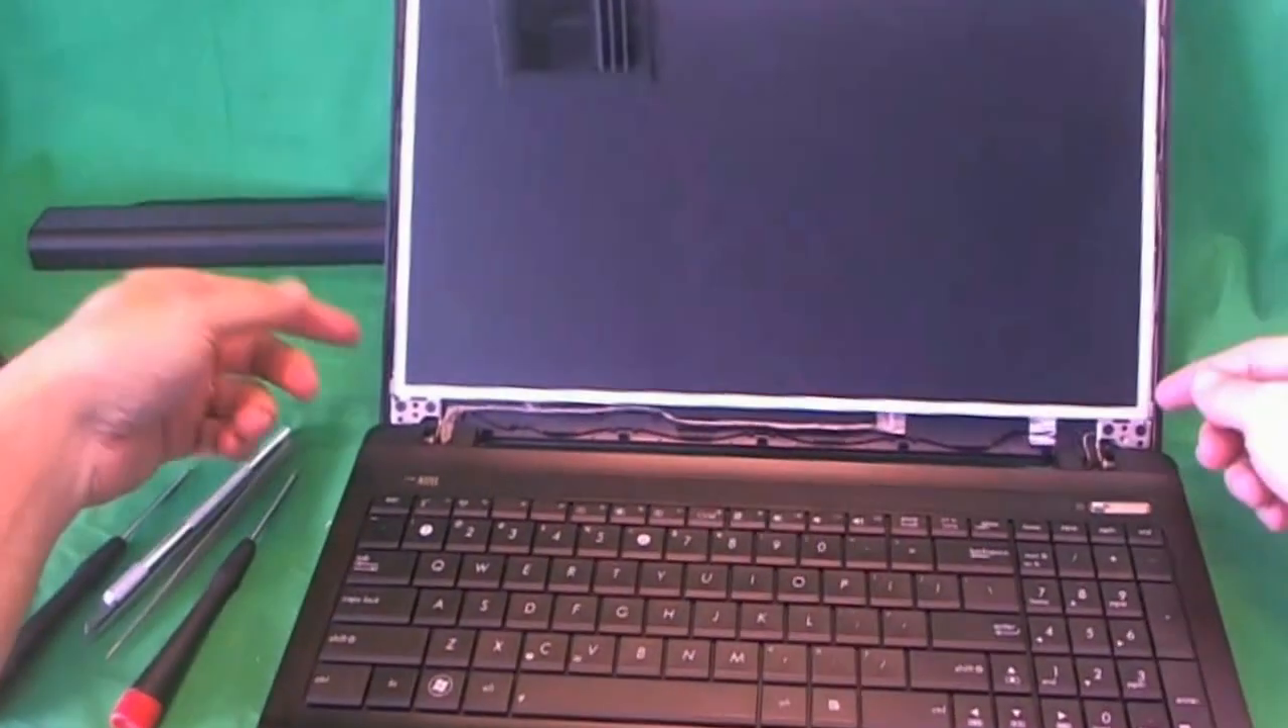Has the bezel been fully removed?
Yes.